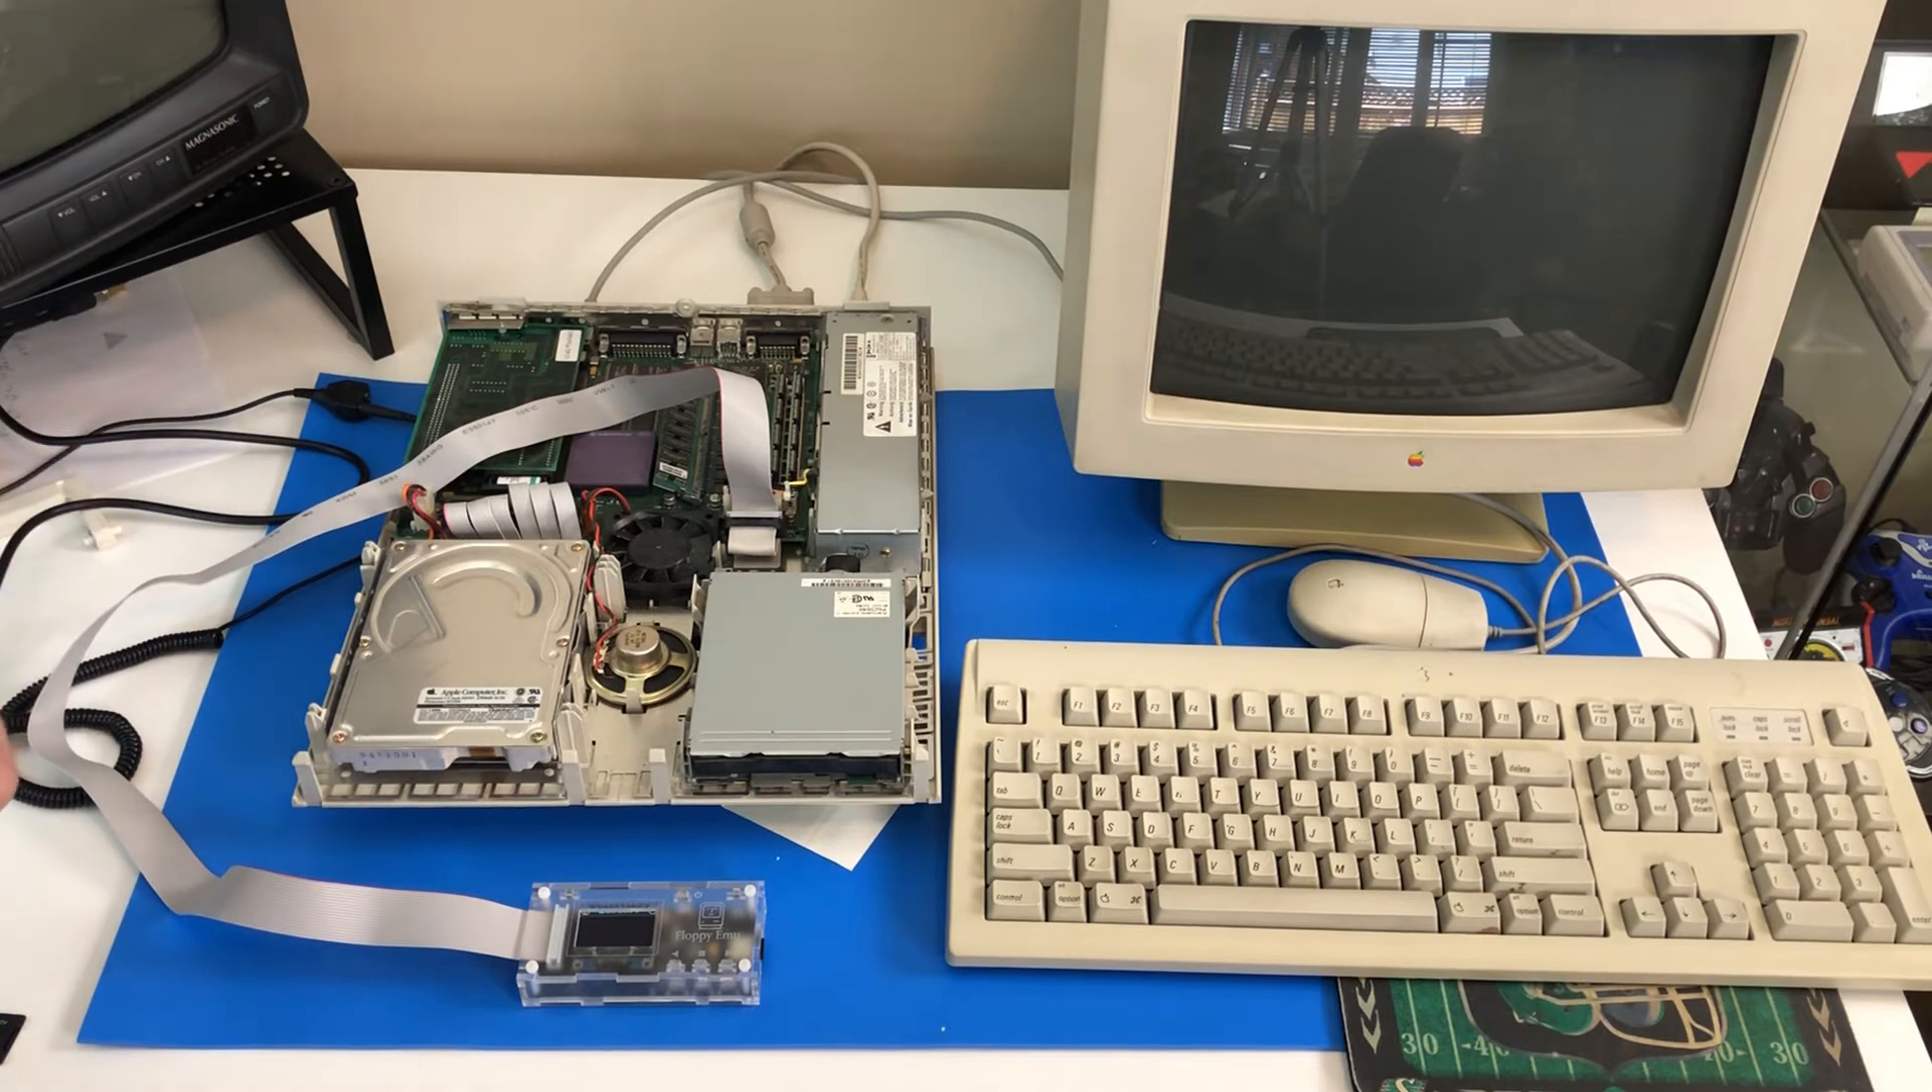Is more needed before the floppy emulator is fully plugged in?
No.